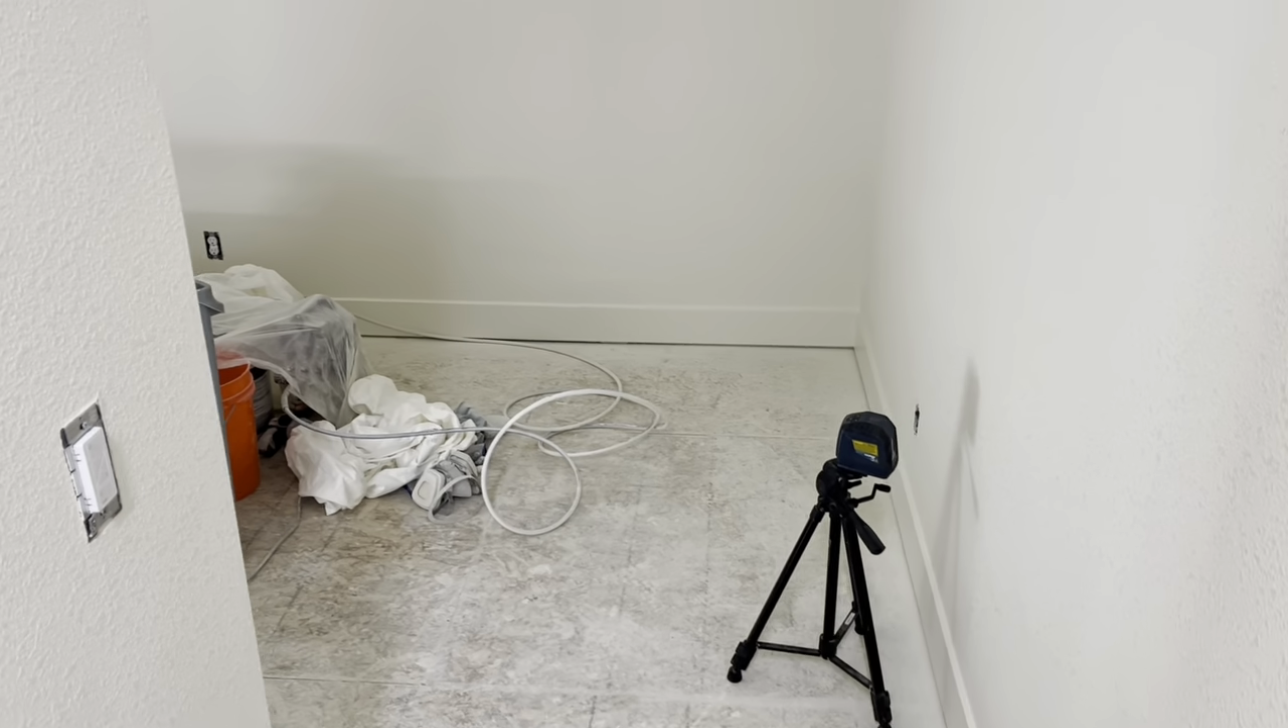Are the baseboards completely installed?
Yes.